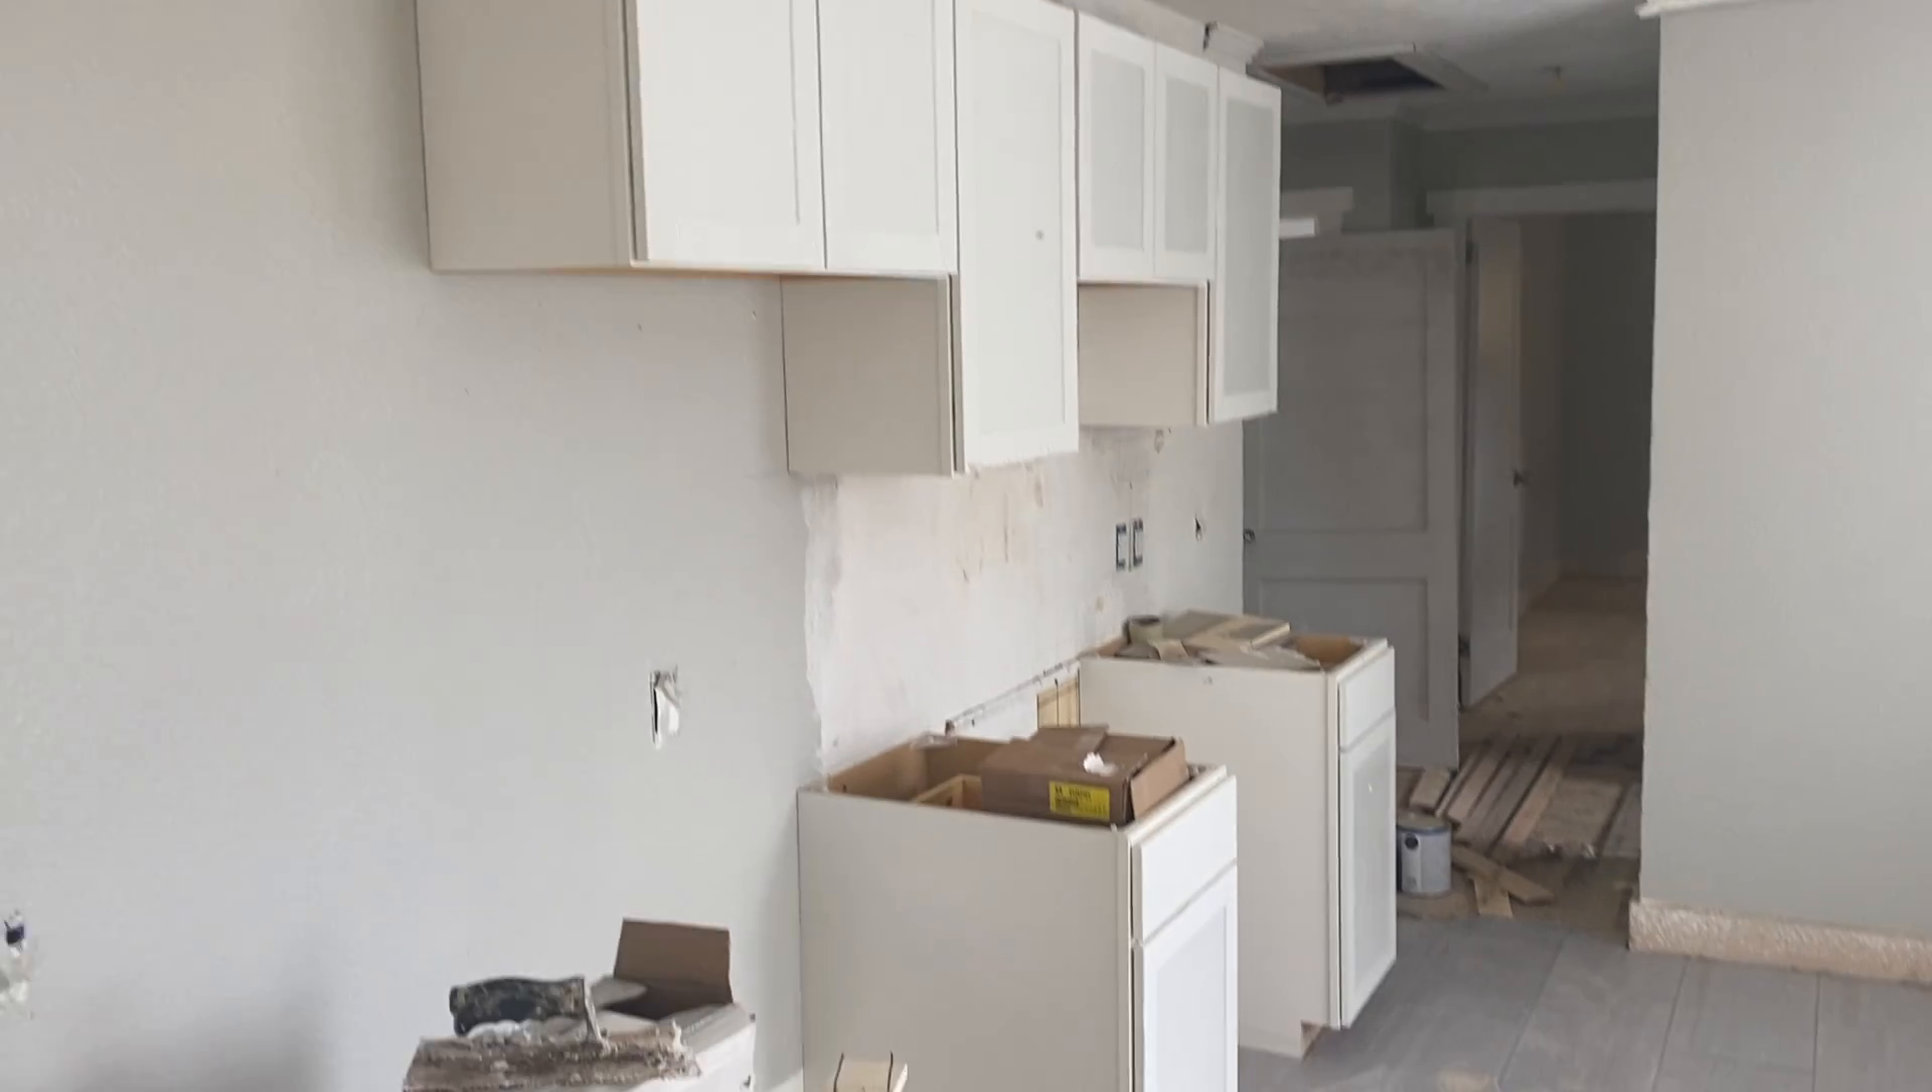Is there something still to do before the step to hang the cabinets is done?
No.